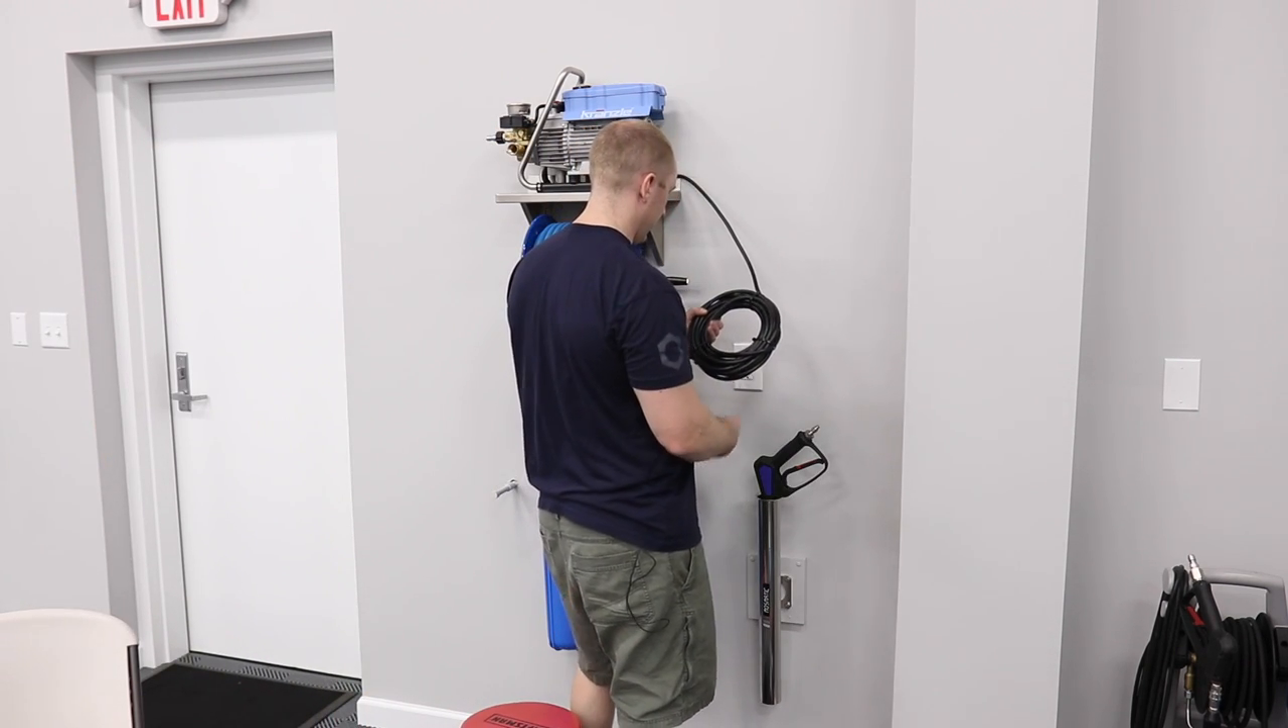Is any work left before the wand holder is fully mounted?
No.